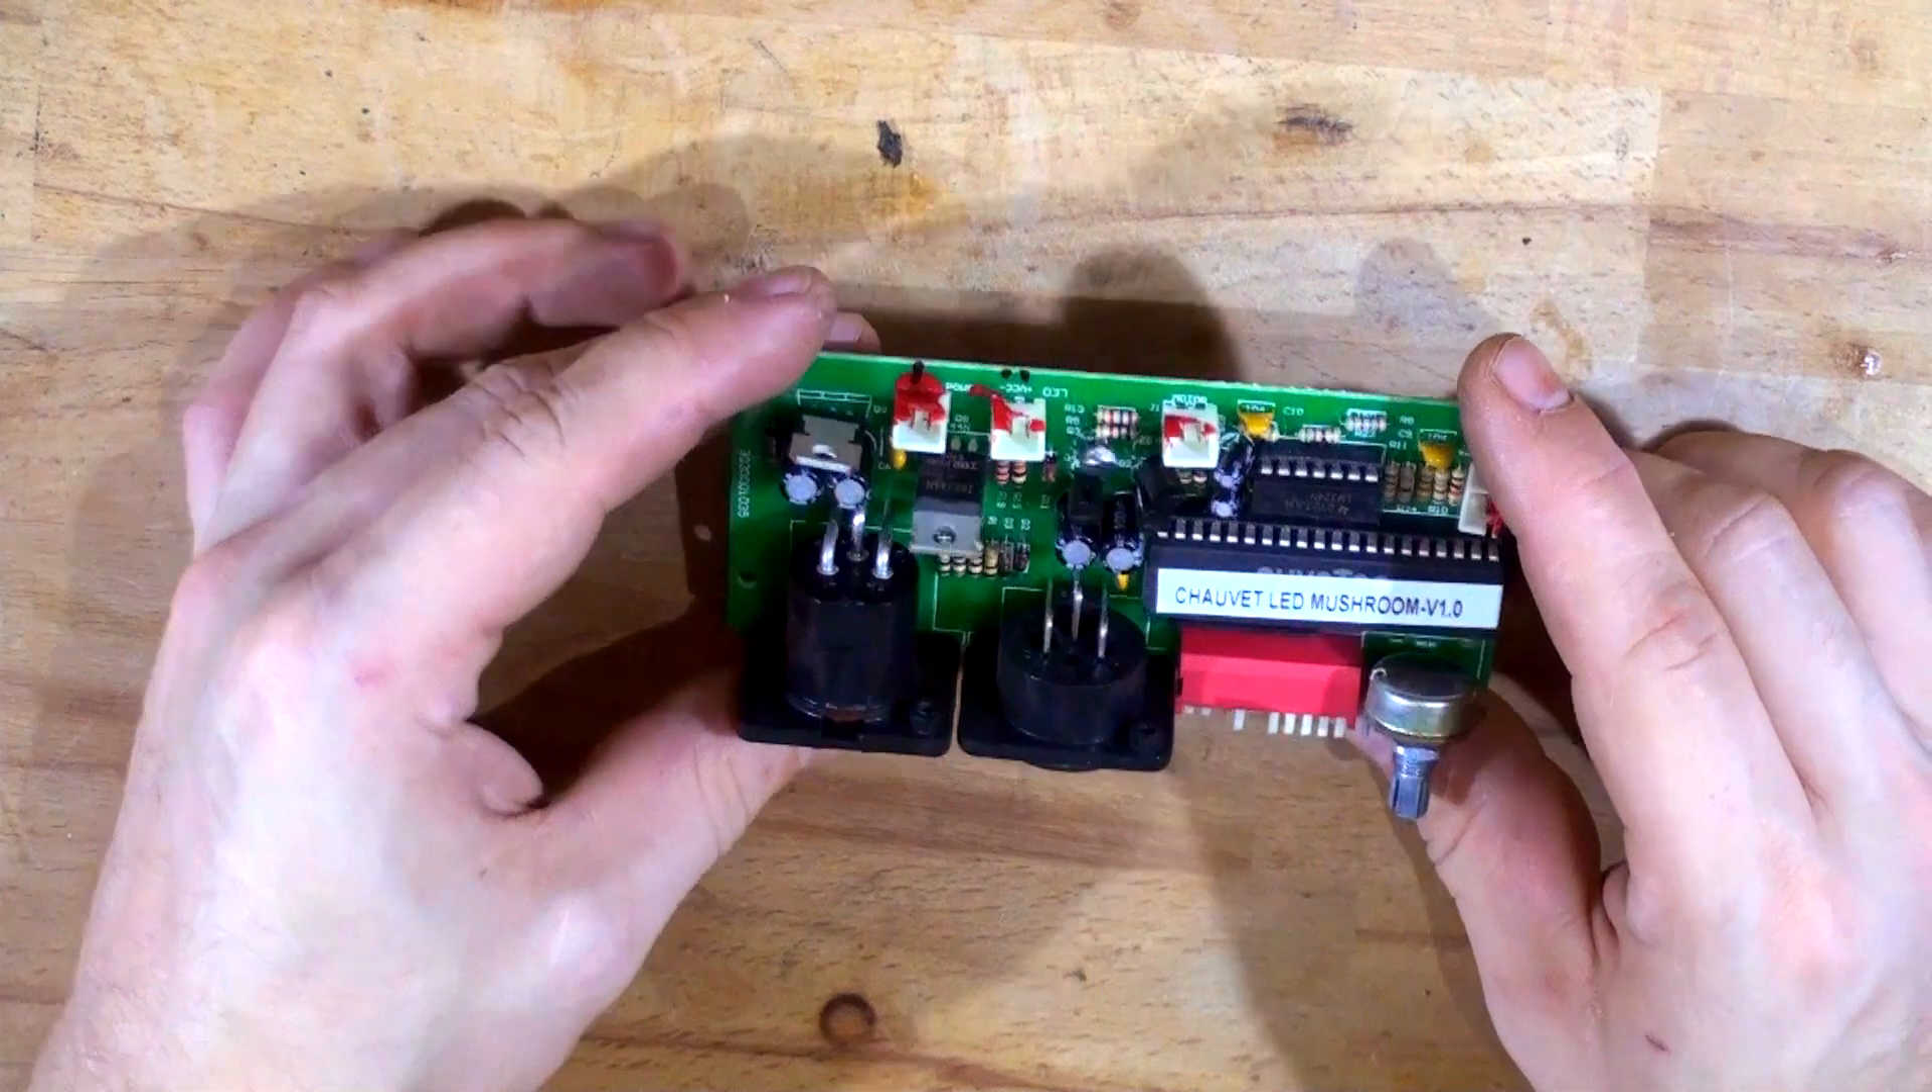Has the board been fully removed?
Yes.